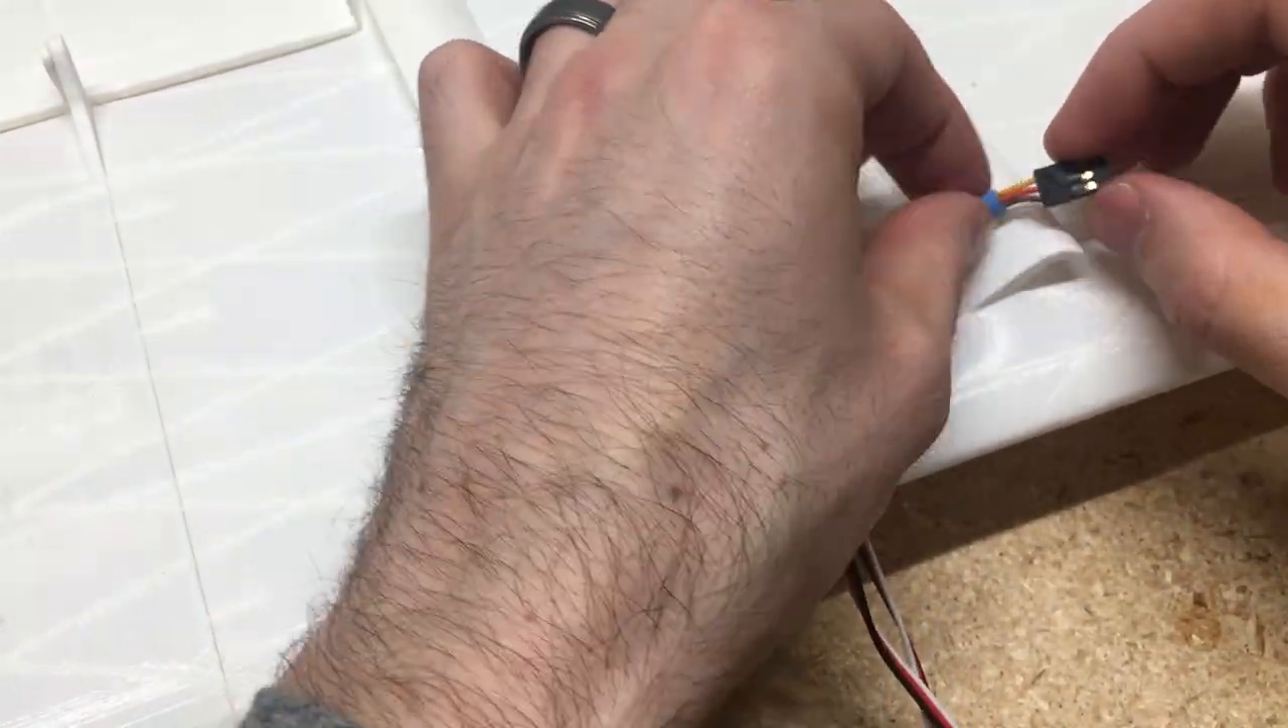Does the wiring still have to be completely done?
Yes.